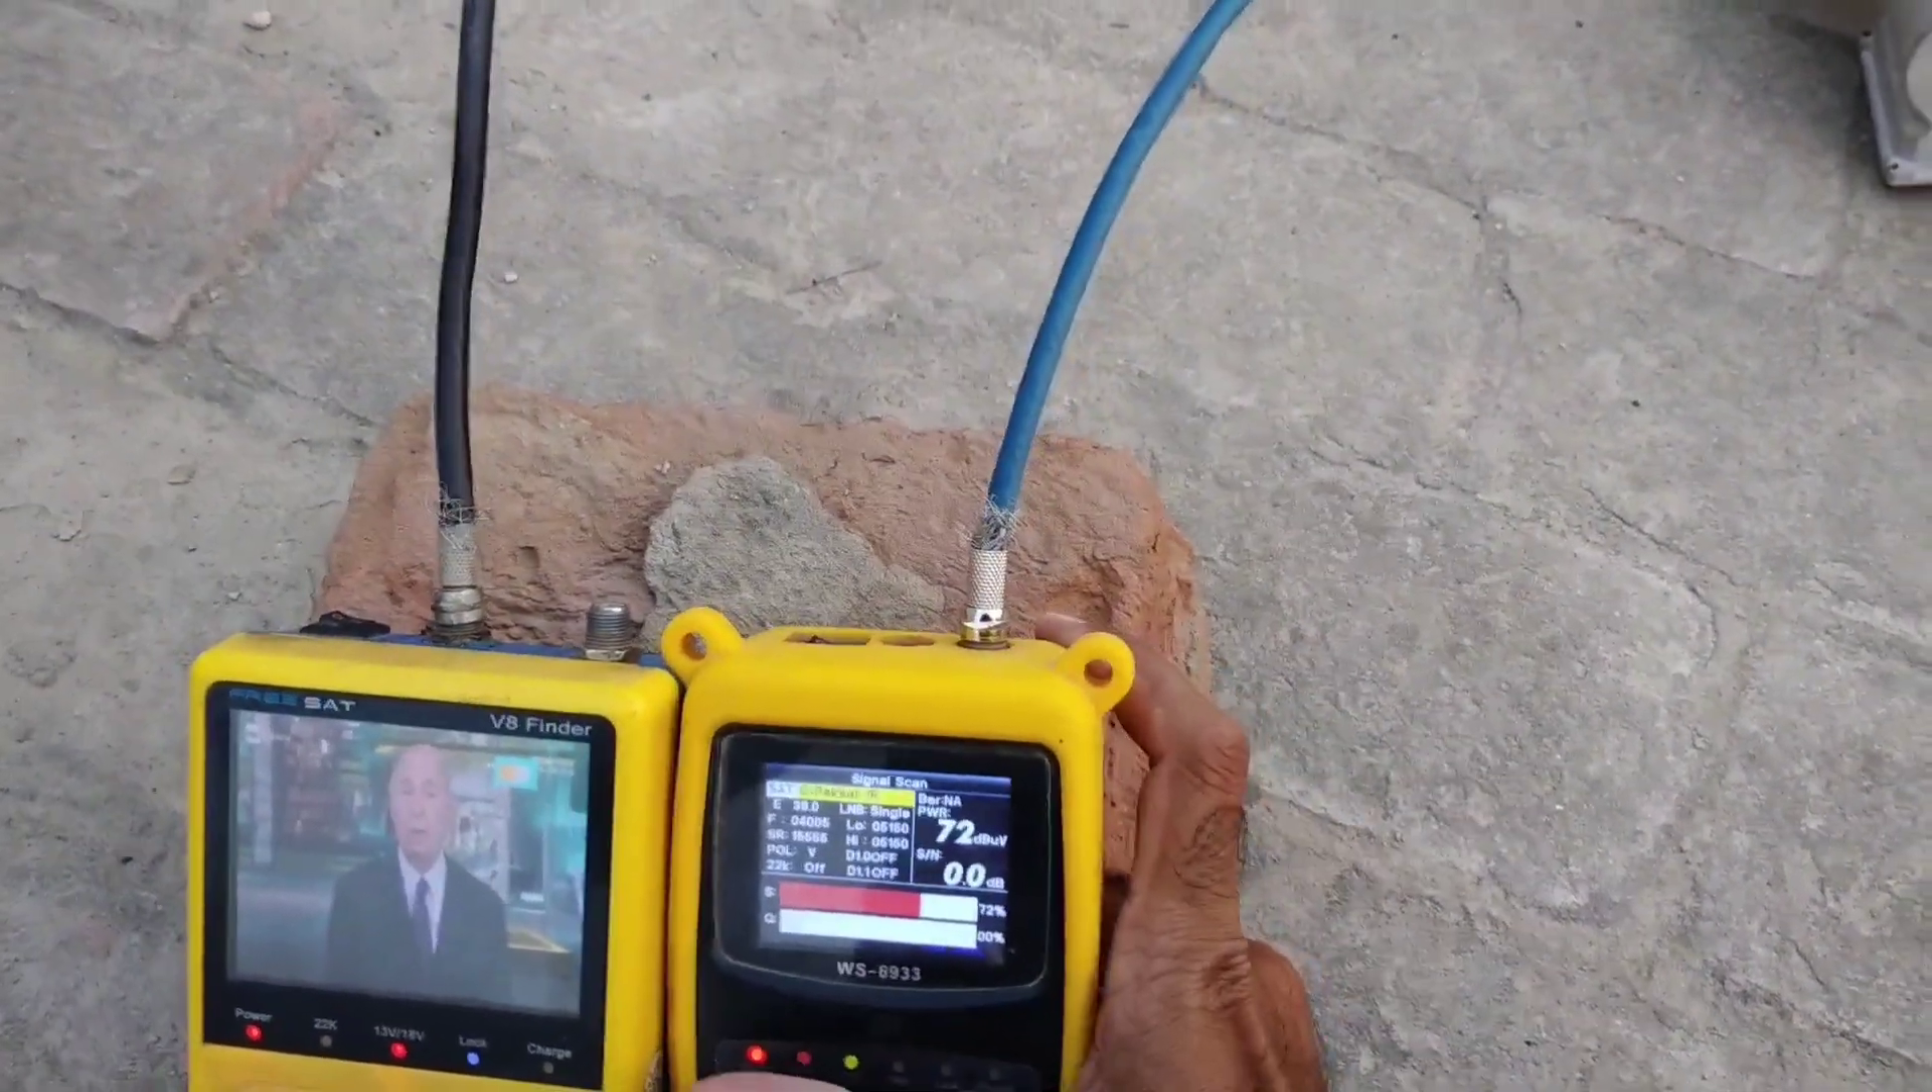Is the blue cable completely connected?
Yes.